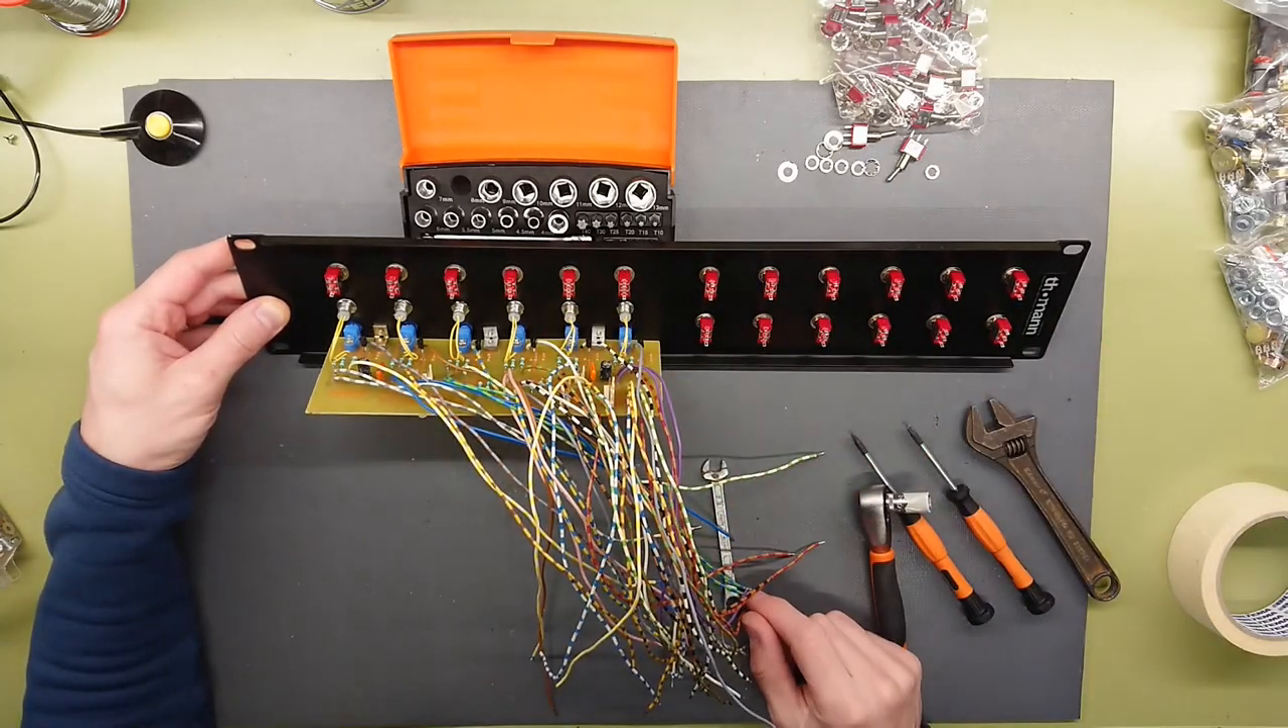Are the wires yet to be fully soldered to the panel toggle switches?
Yes.